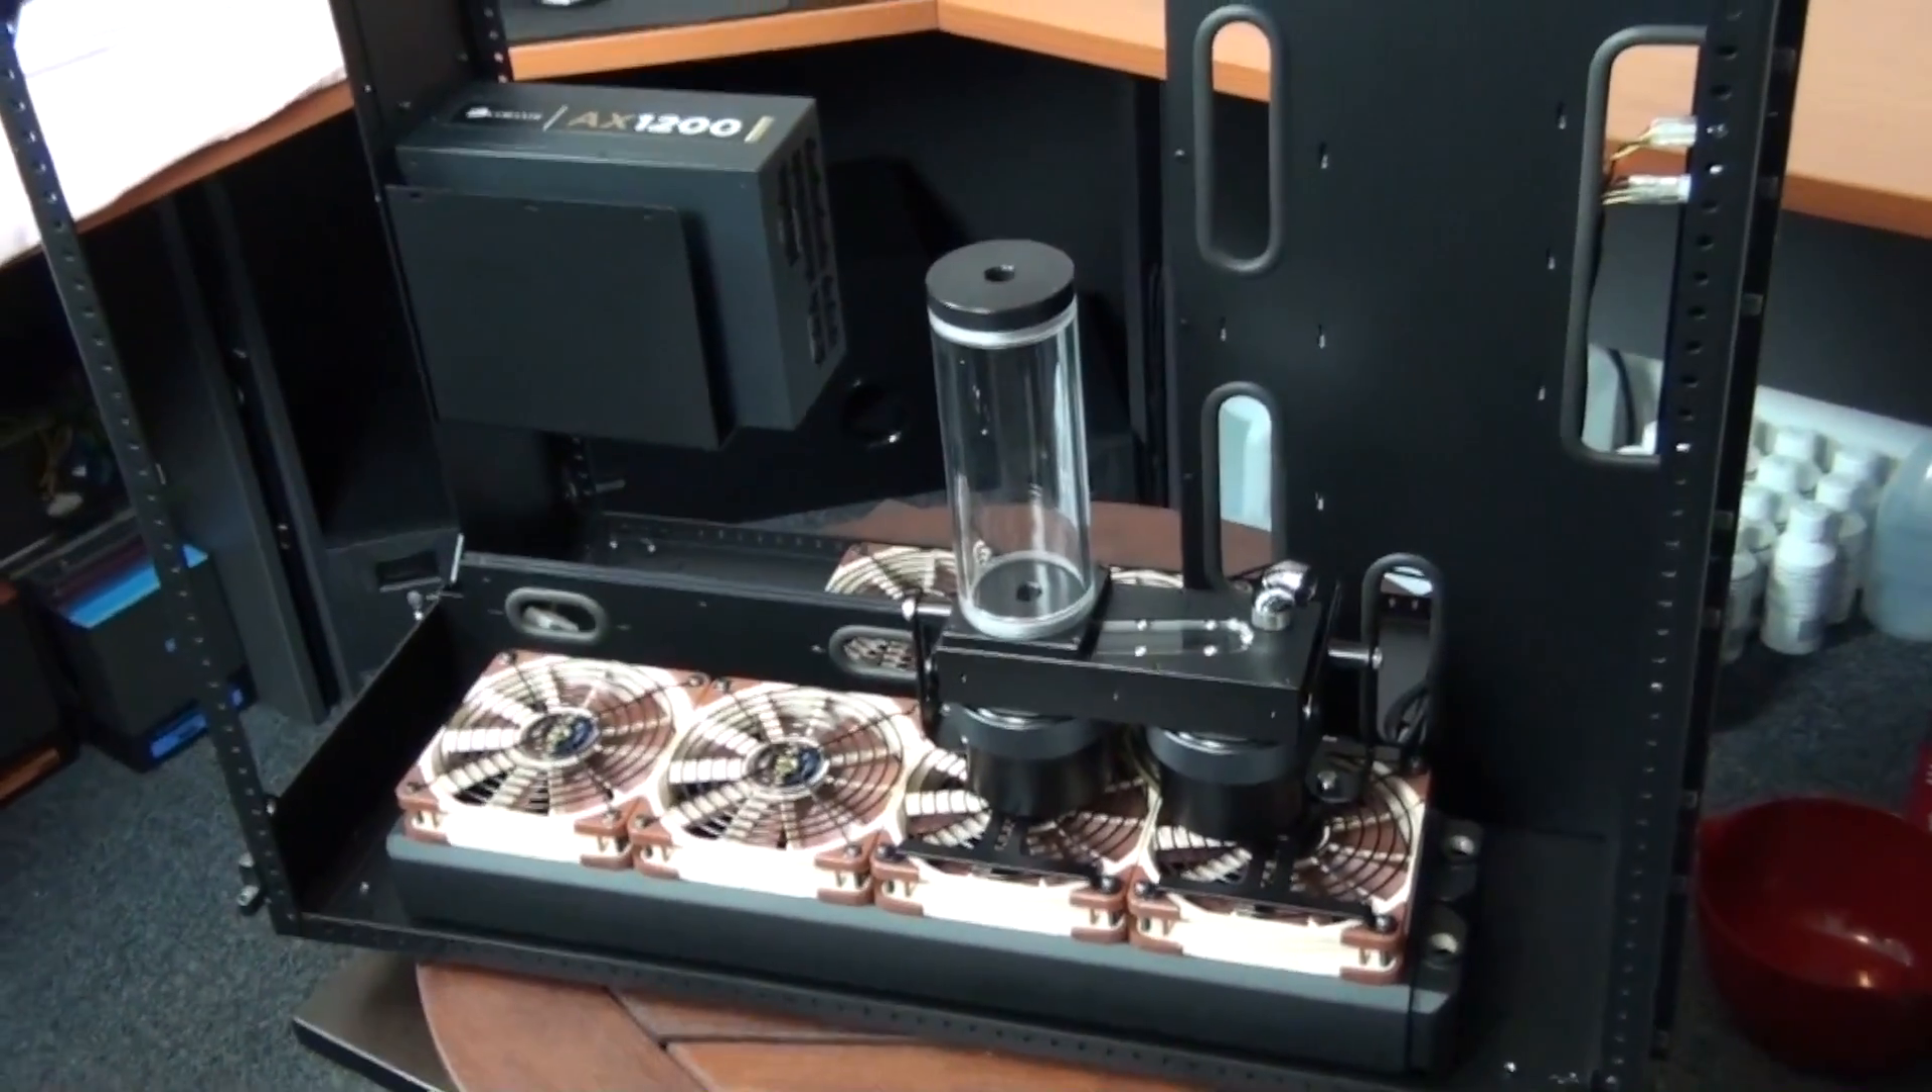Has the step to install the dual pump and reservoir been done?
Yes.